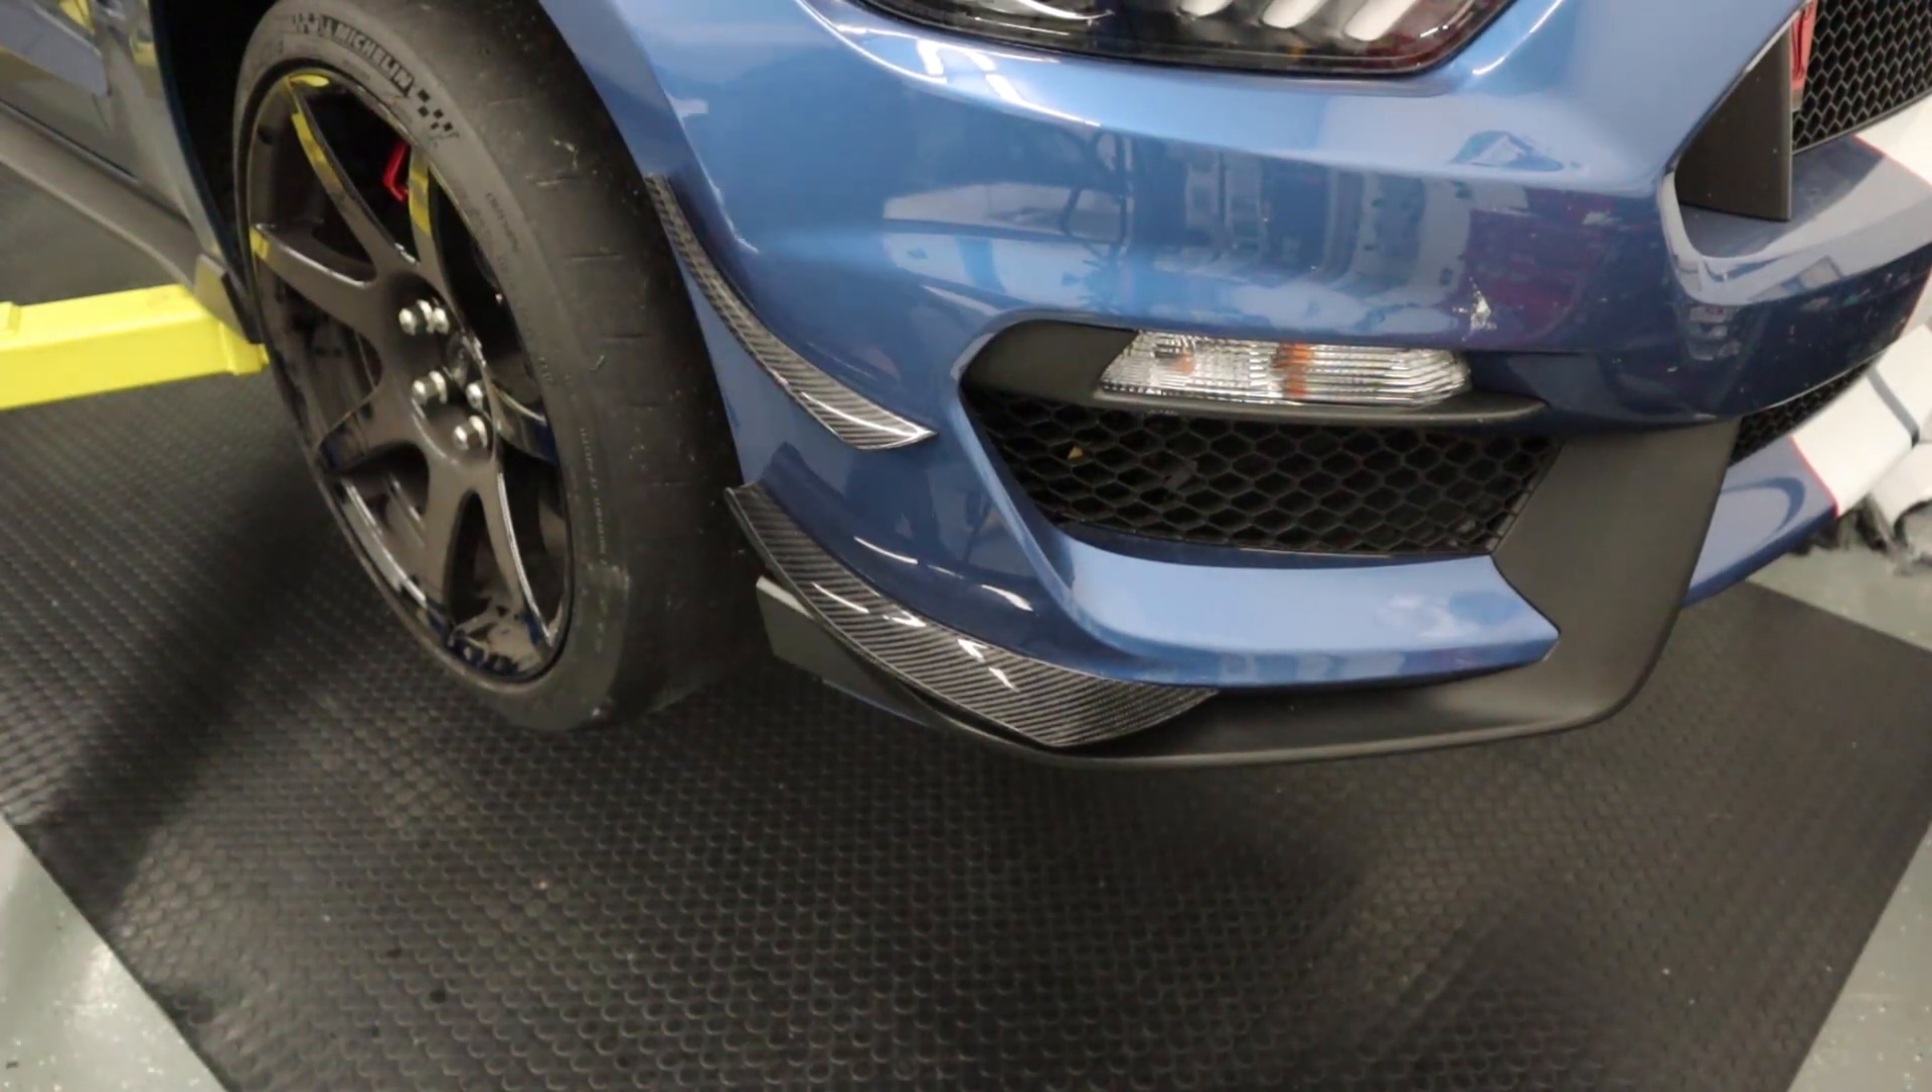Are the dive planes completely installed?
Yes.